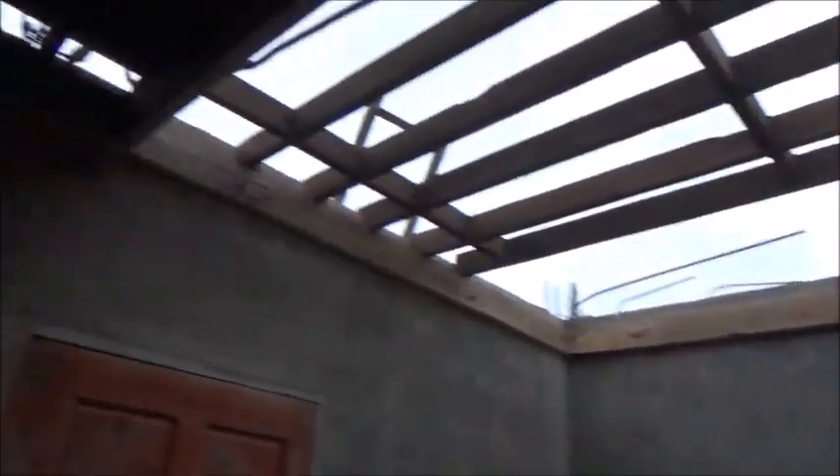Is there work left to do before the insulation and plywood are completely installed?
Yes.